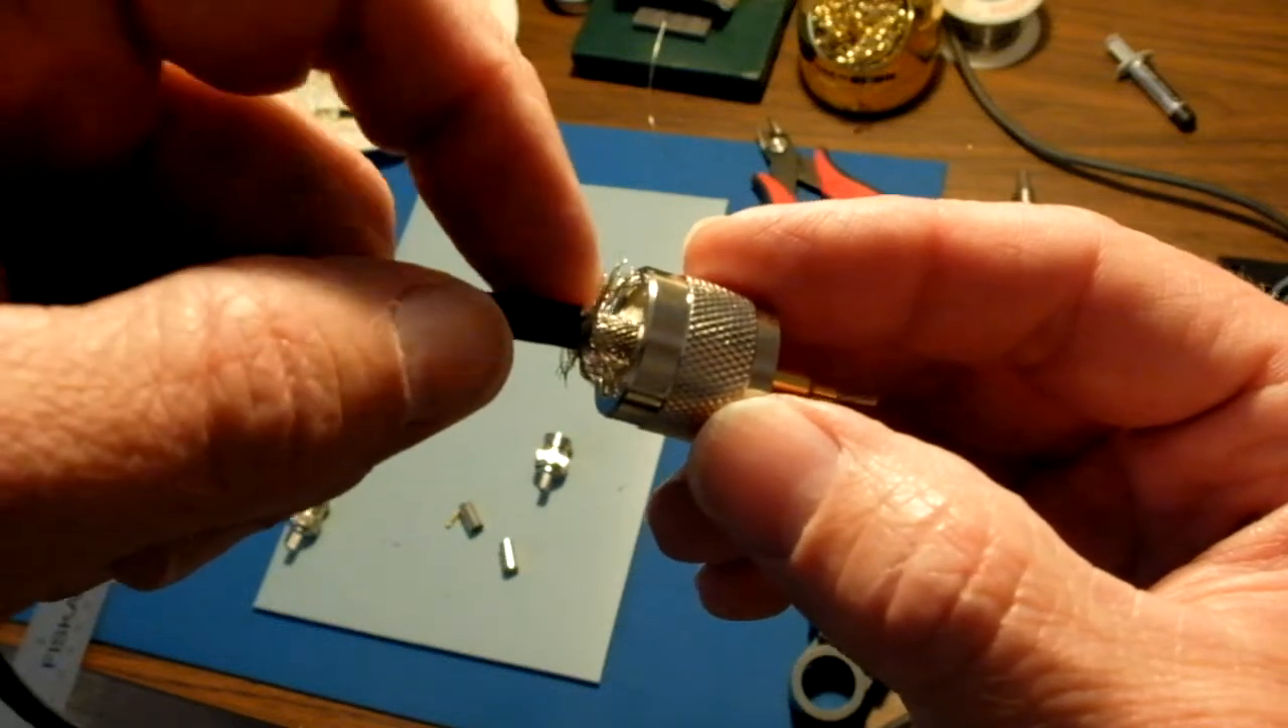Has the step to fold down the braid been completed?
No.